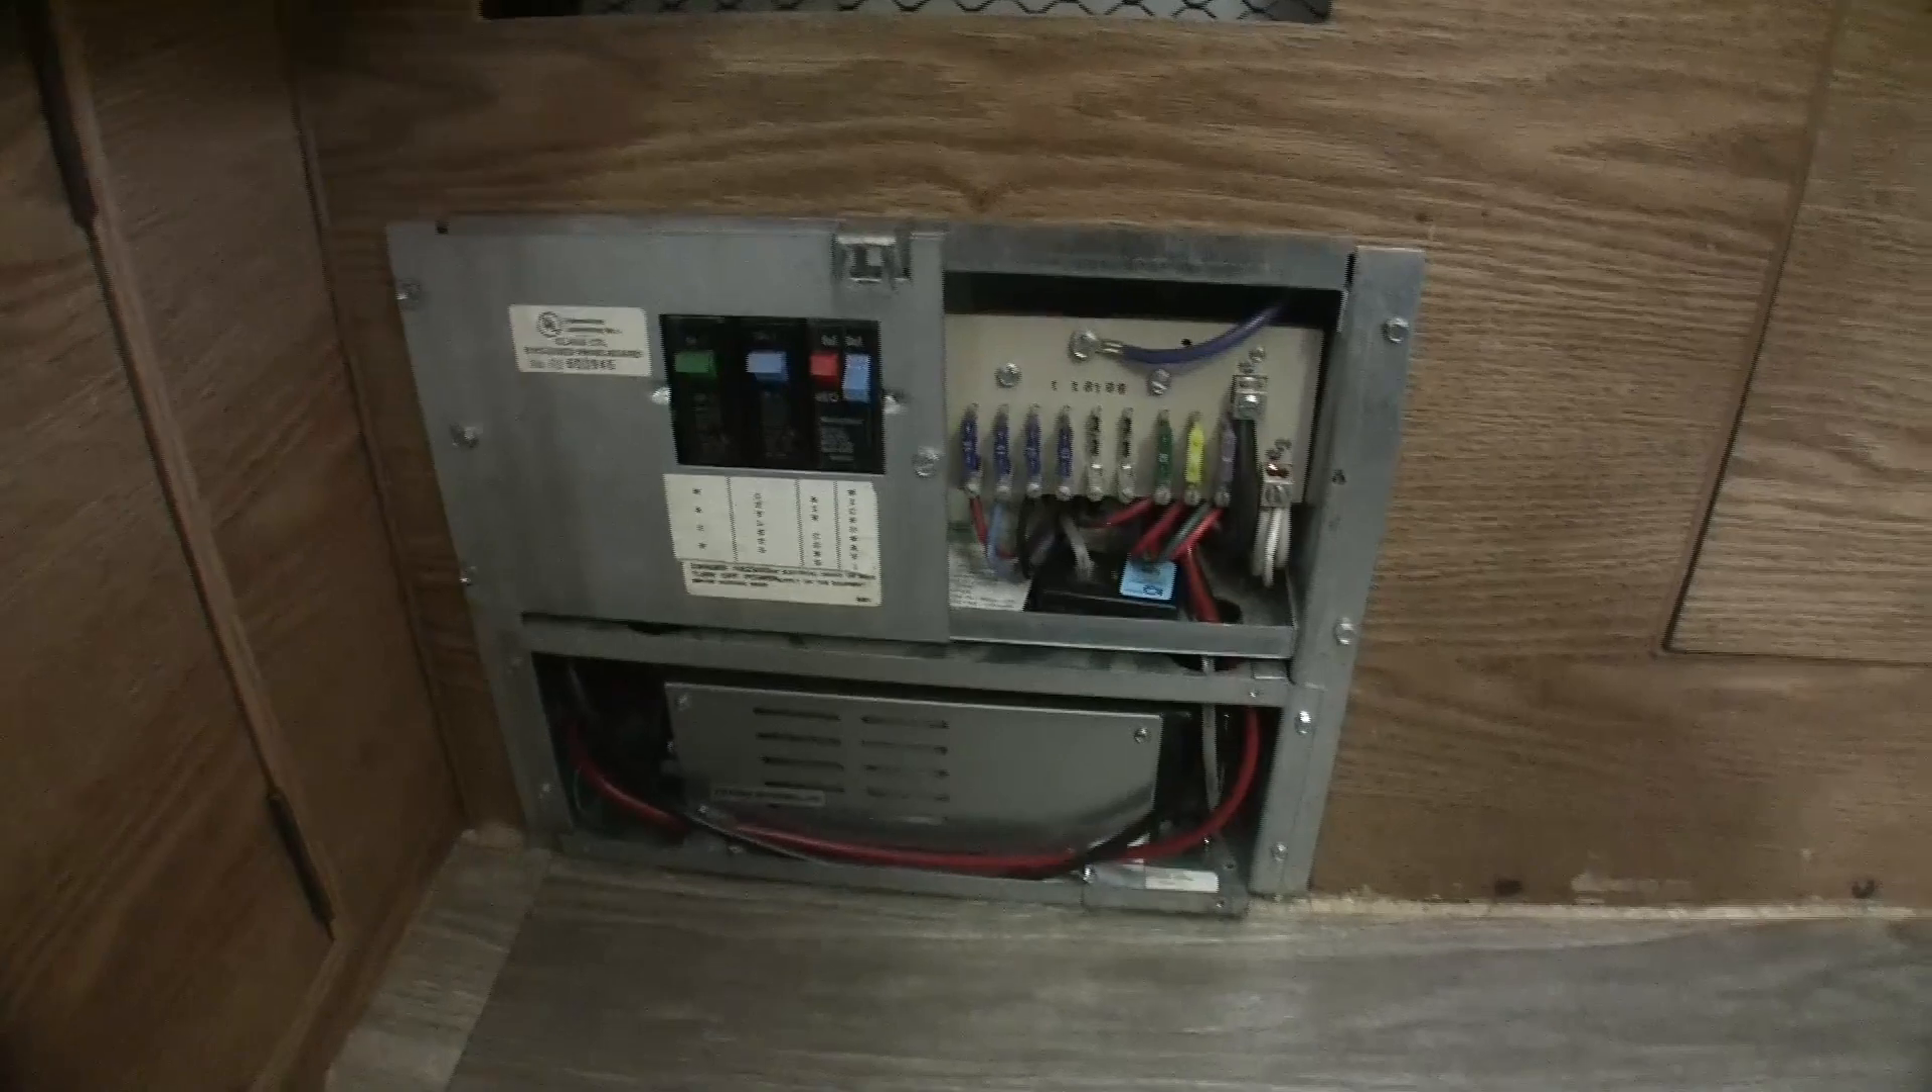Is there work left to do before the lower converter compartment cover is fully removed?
No.